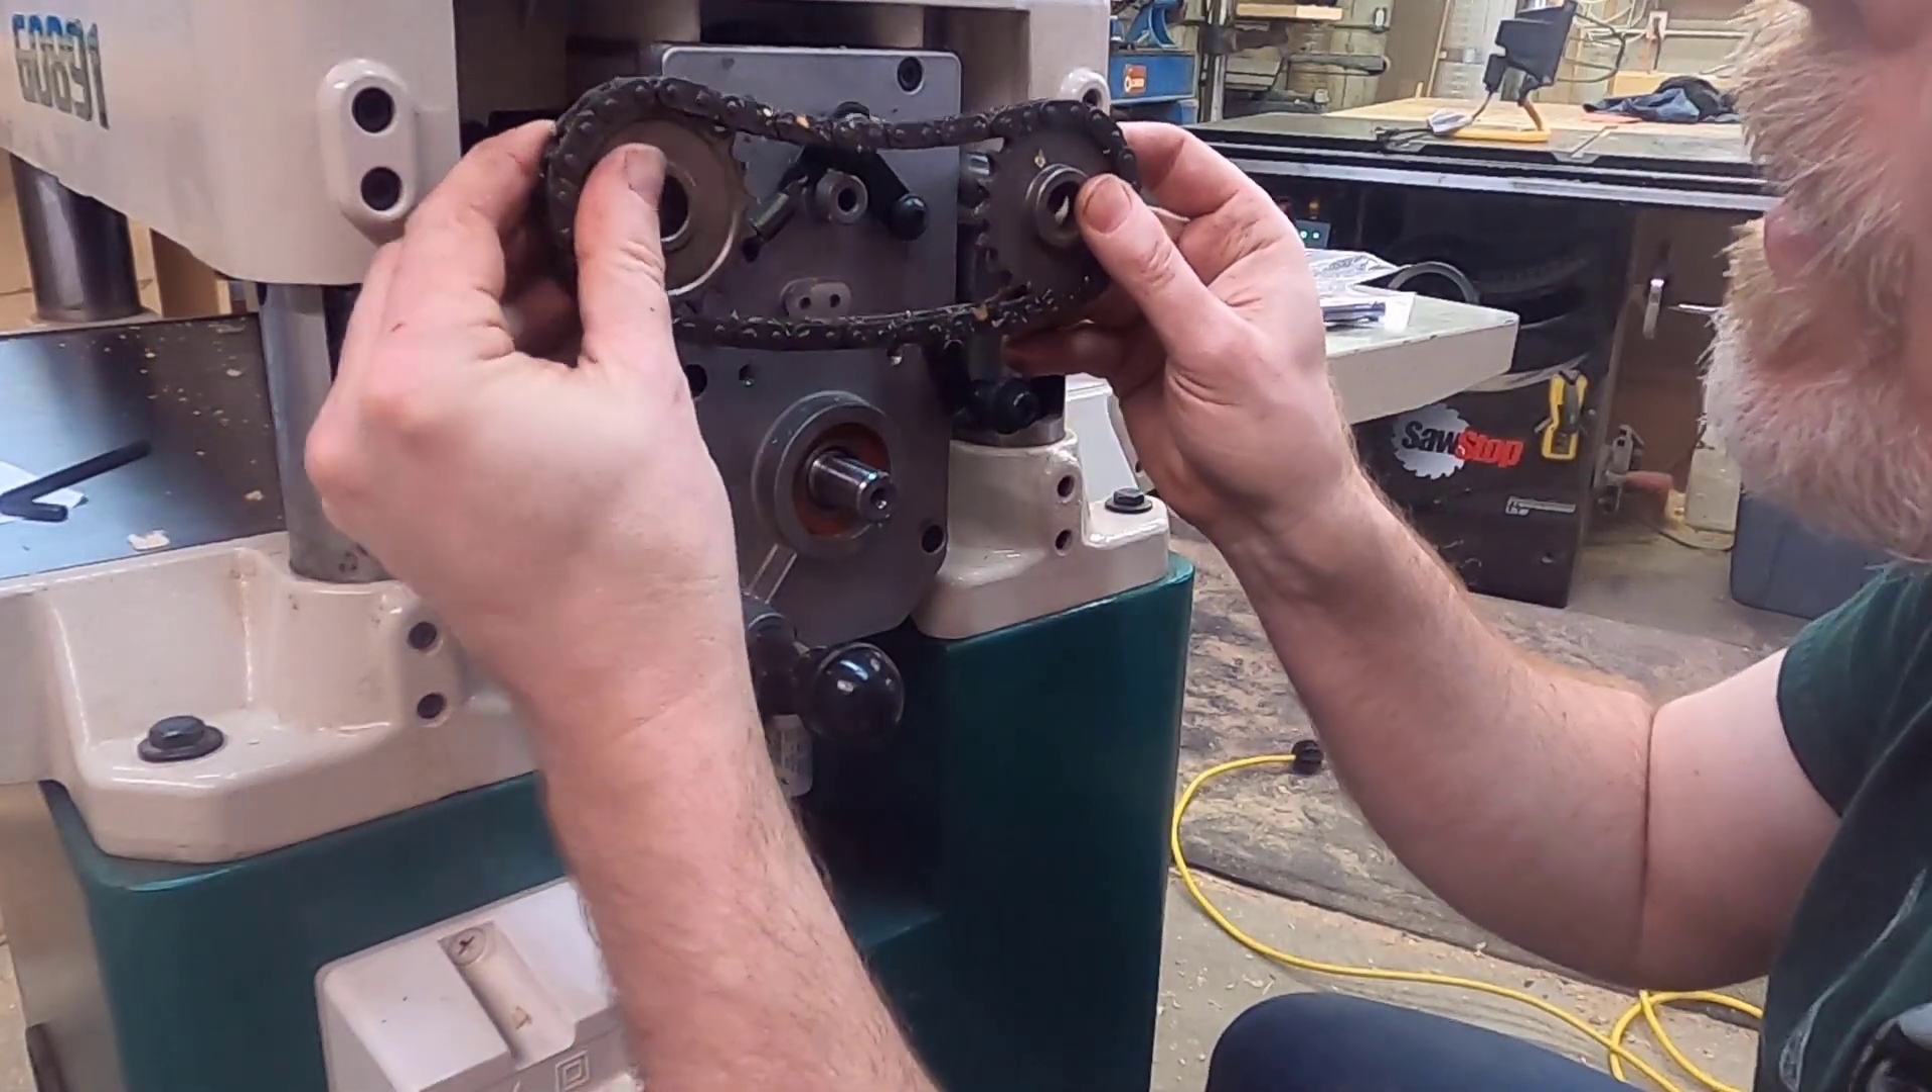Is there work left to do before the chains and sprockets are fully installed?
Yes.